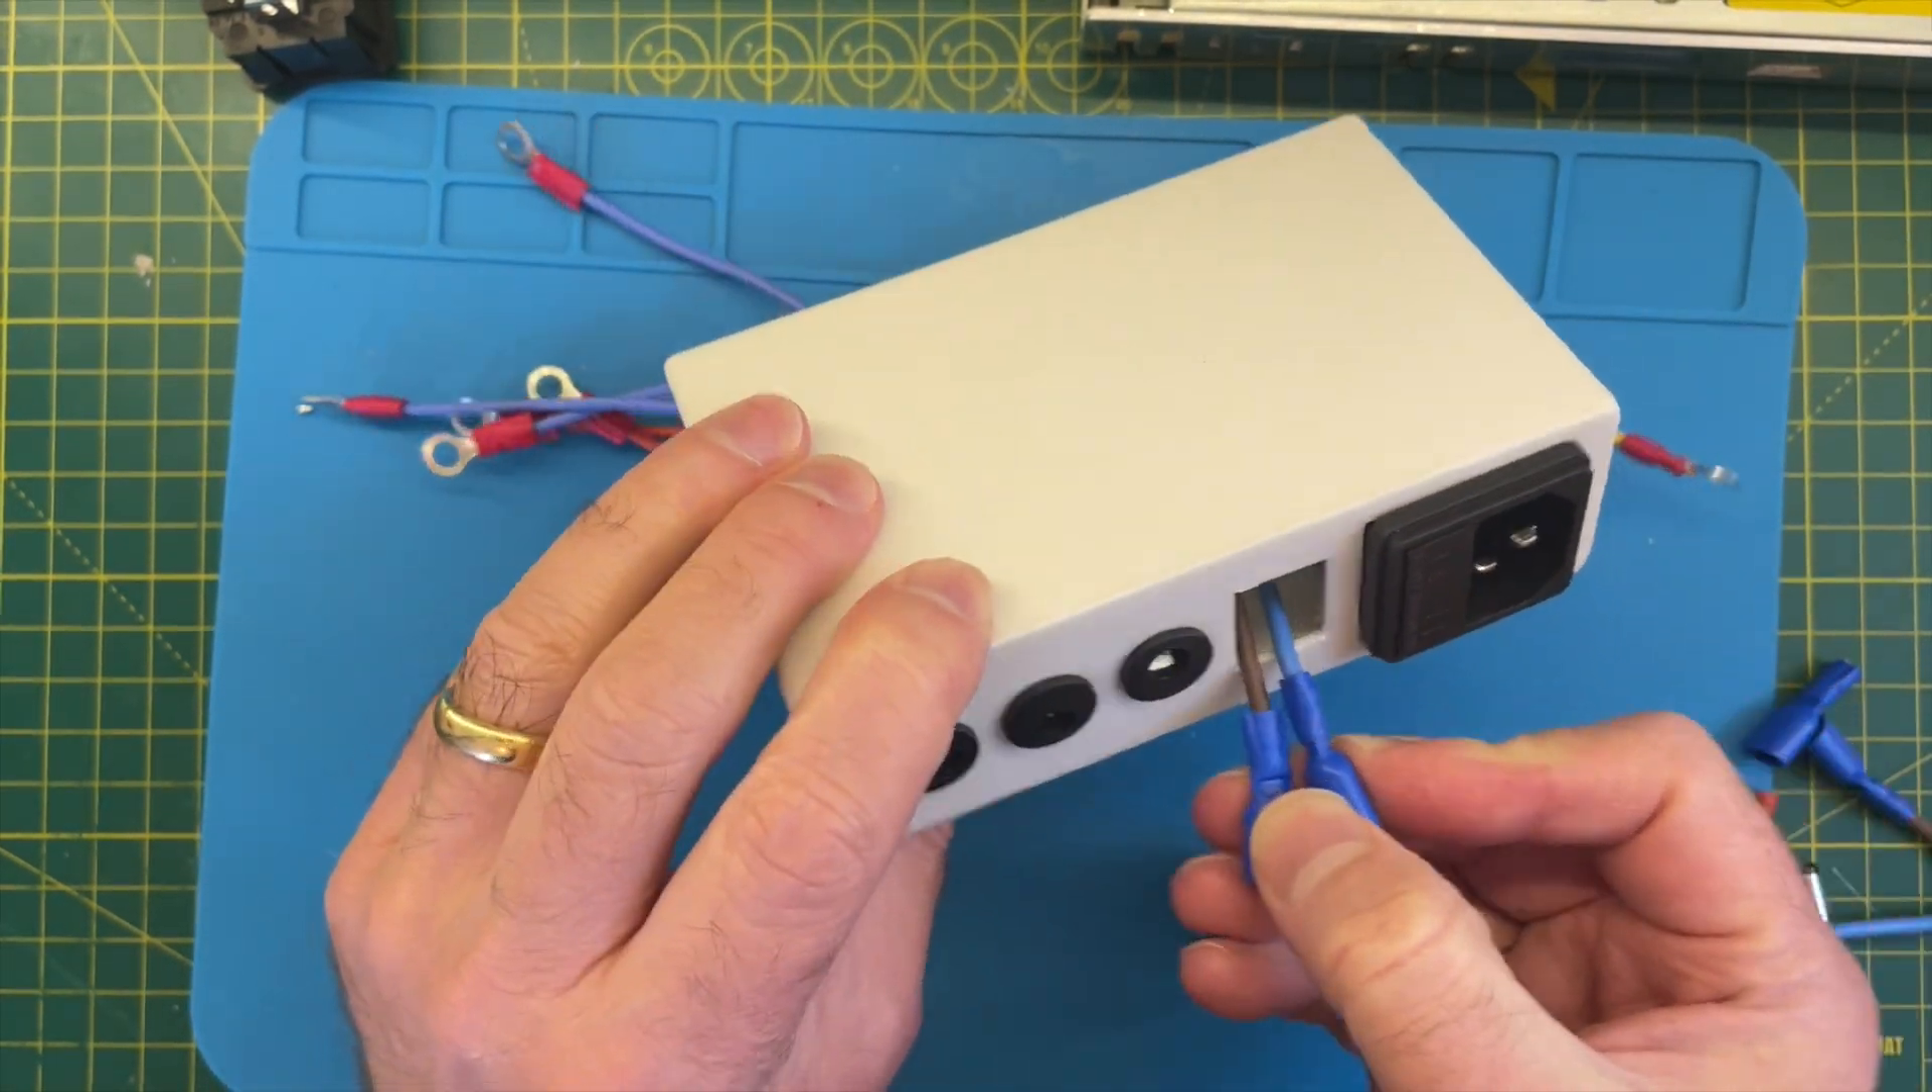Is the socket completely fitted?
Yes.